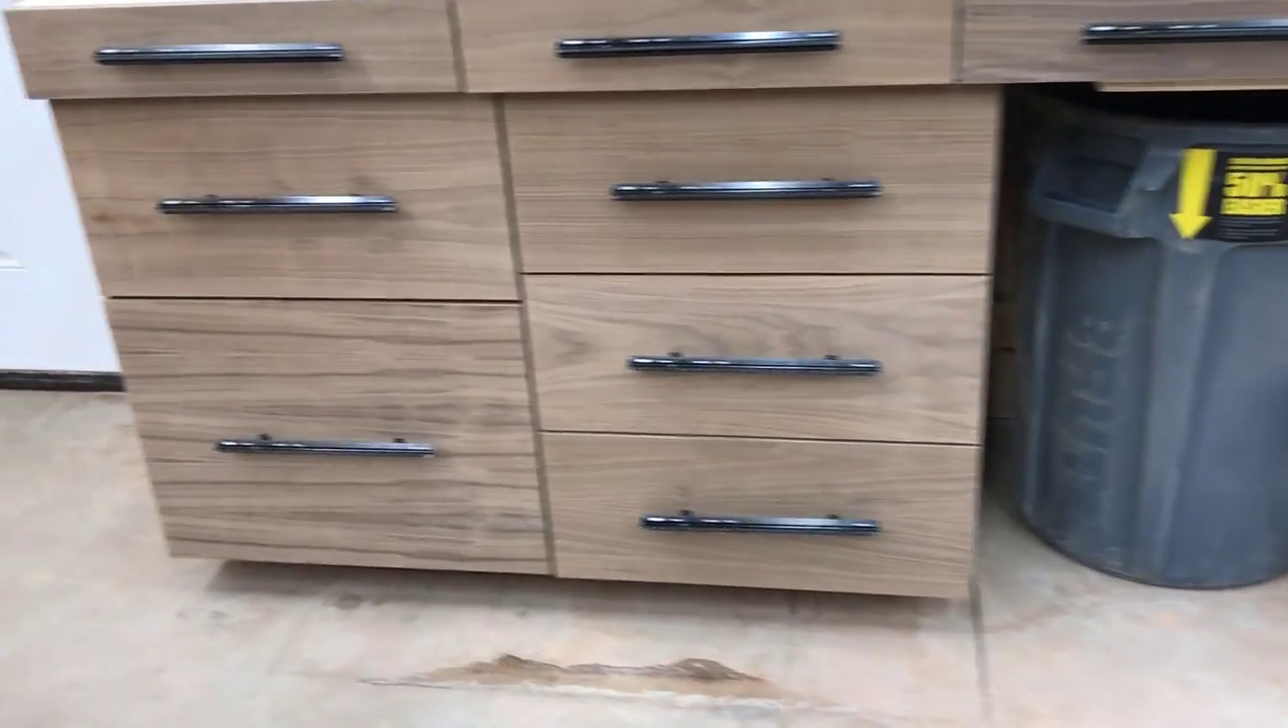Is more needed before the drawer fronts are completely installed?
No.